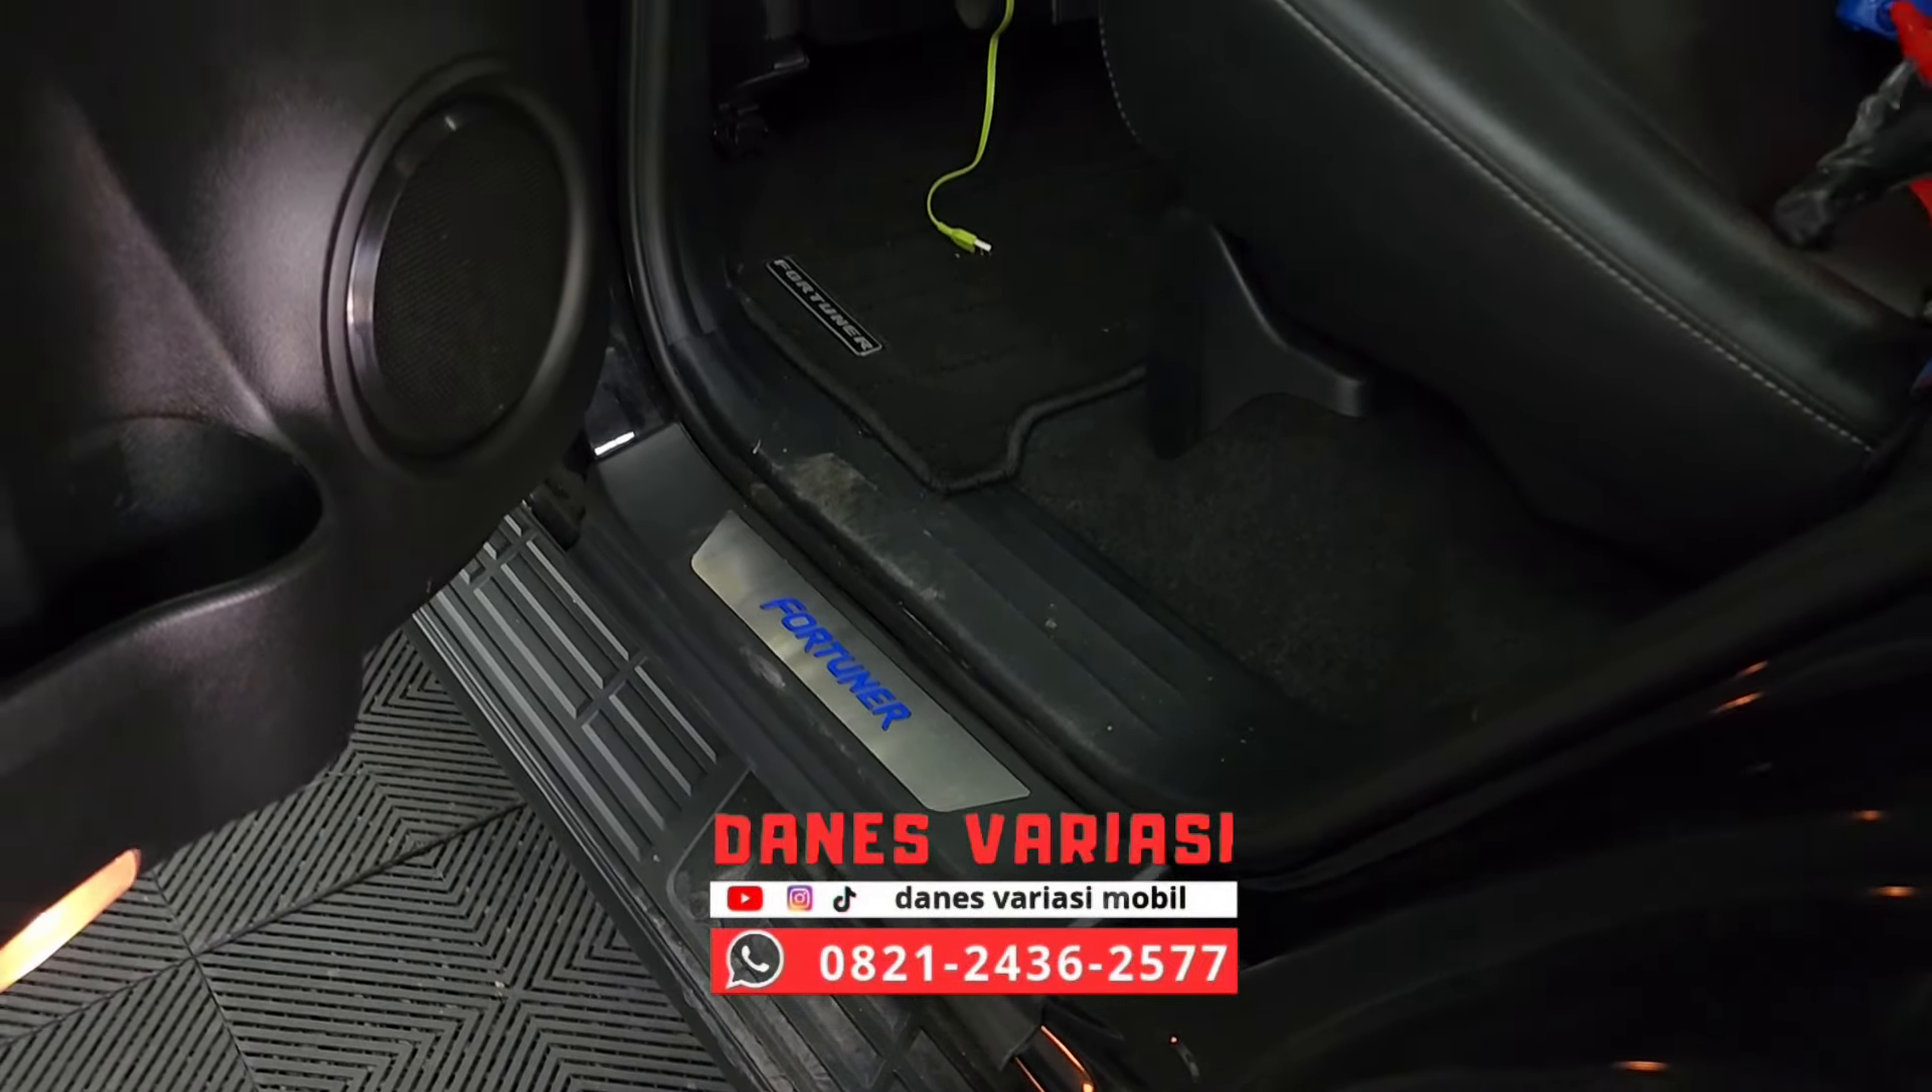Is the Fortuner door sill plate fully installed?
Yes.